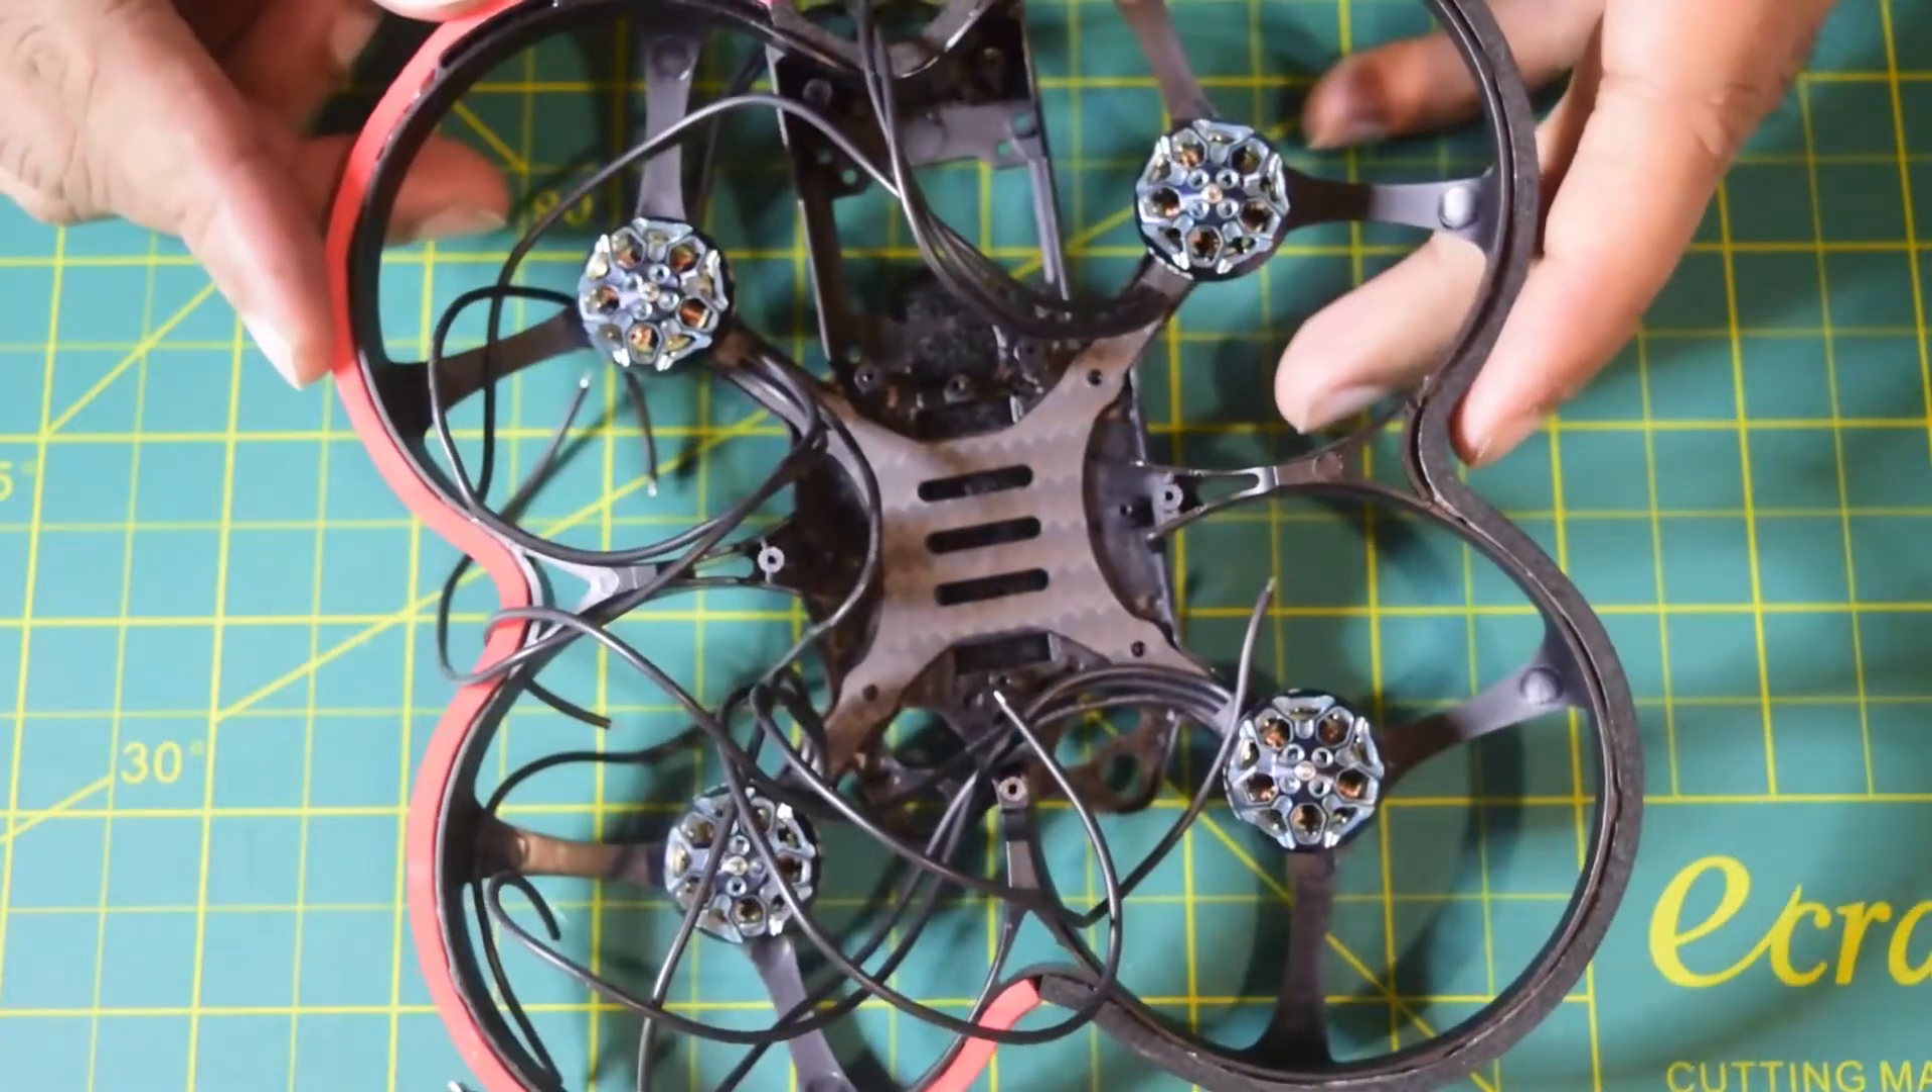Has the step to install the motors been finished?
Yes.